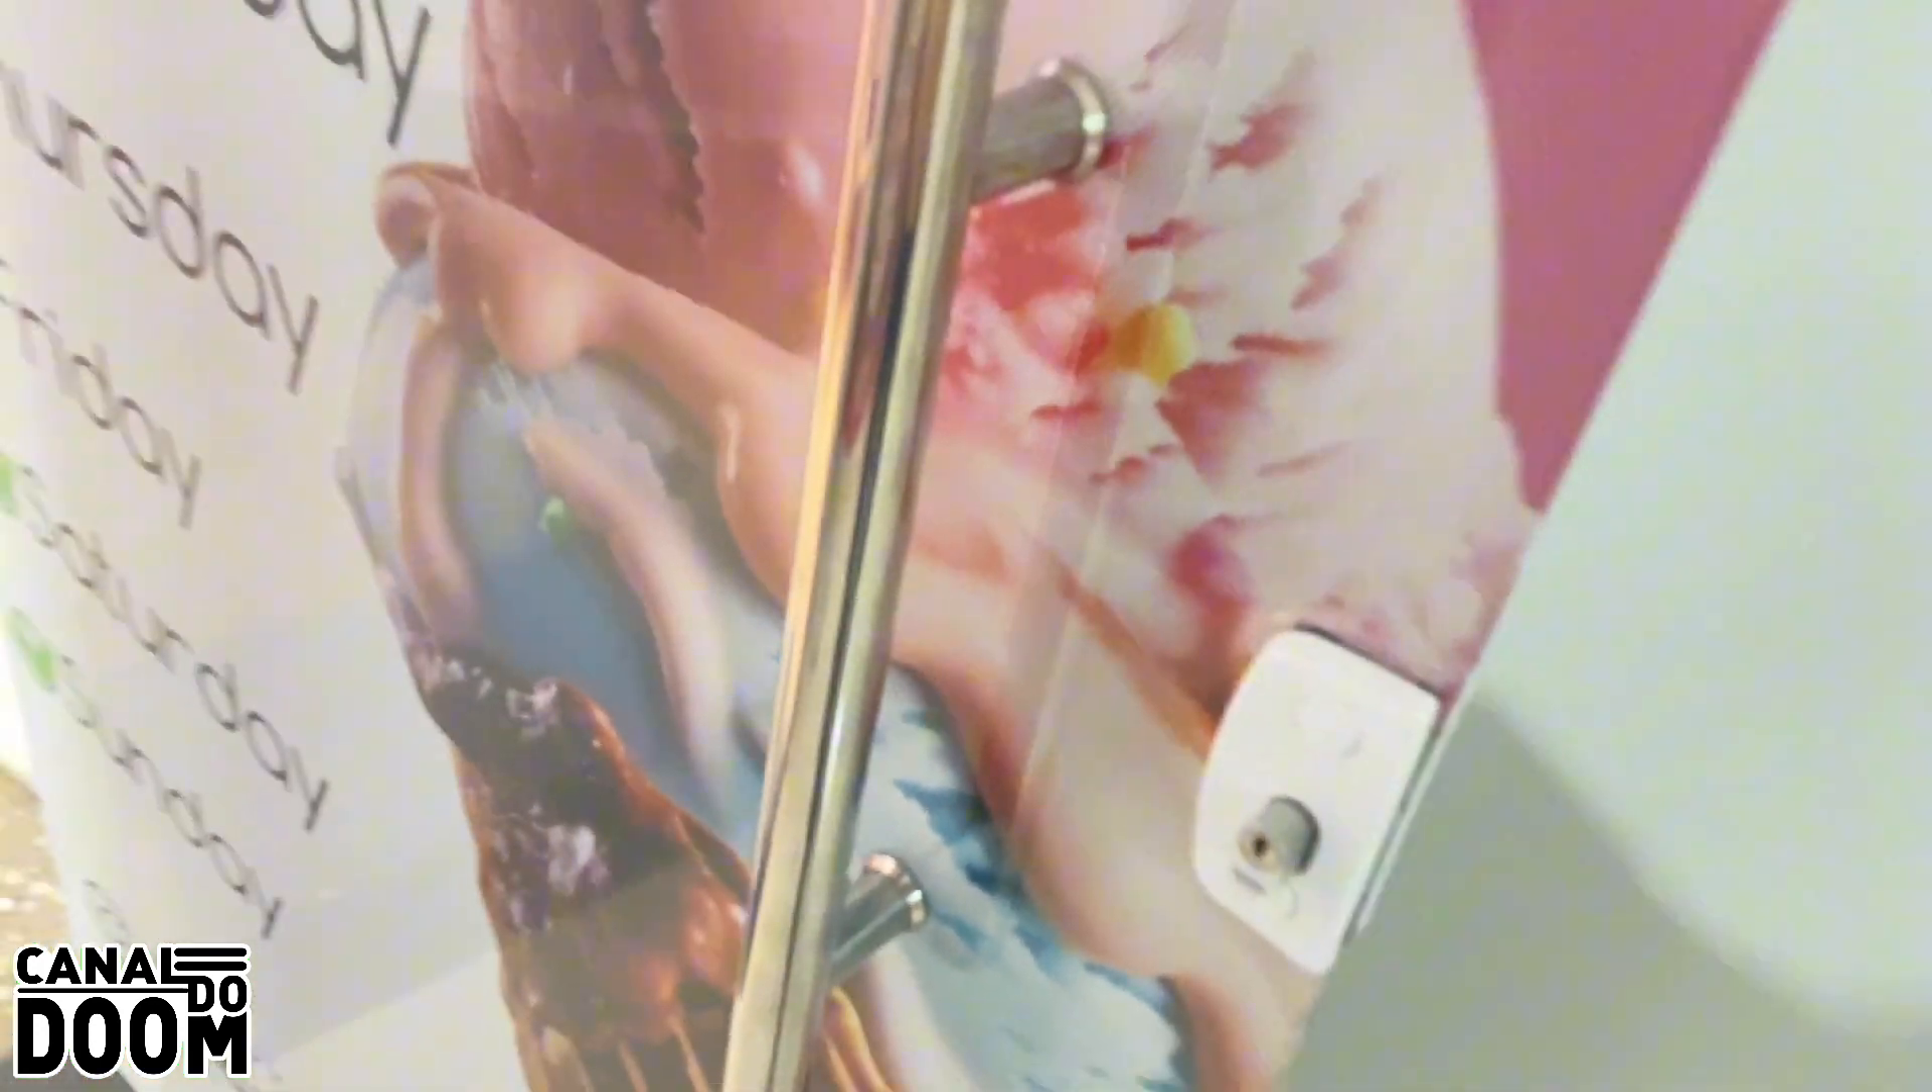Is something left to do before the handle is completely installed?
No.